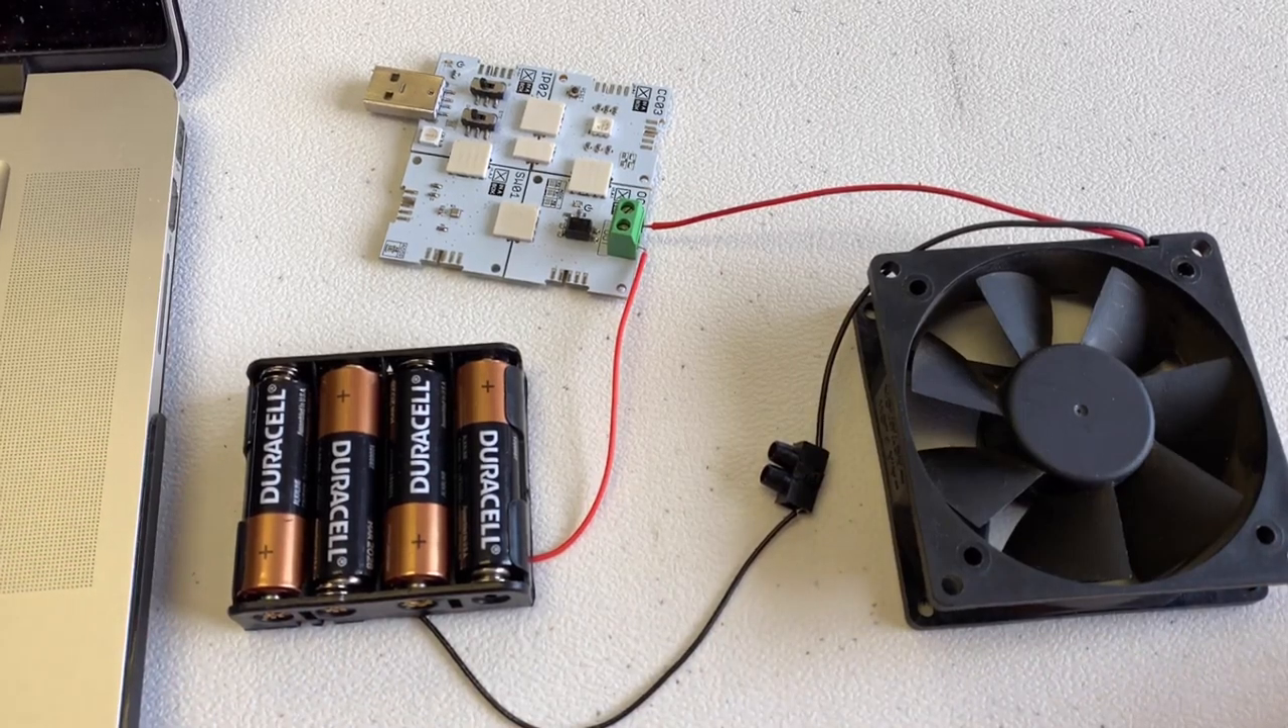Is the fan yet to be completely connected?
No.